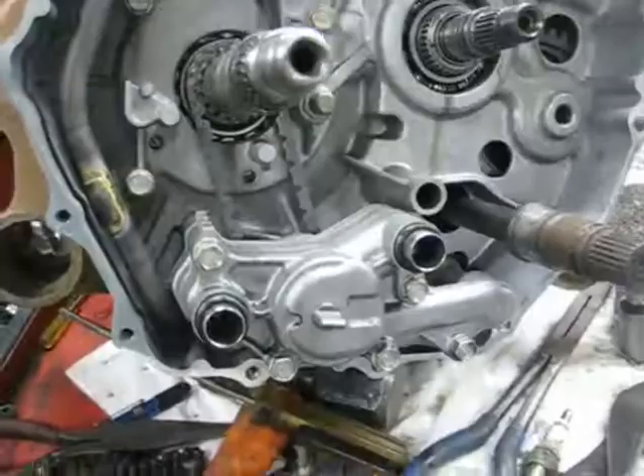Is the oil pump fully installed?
Yes.